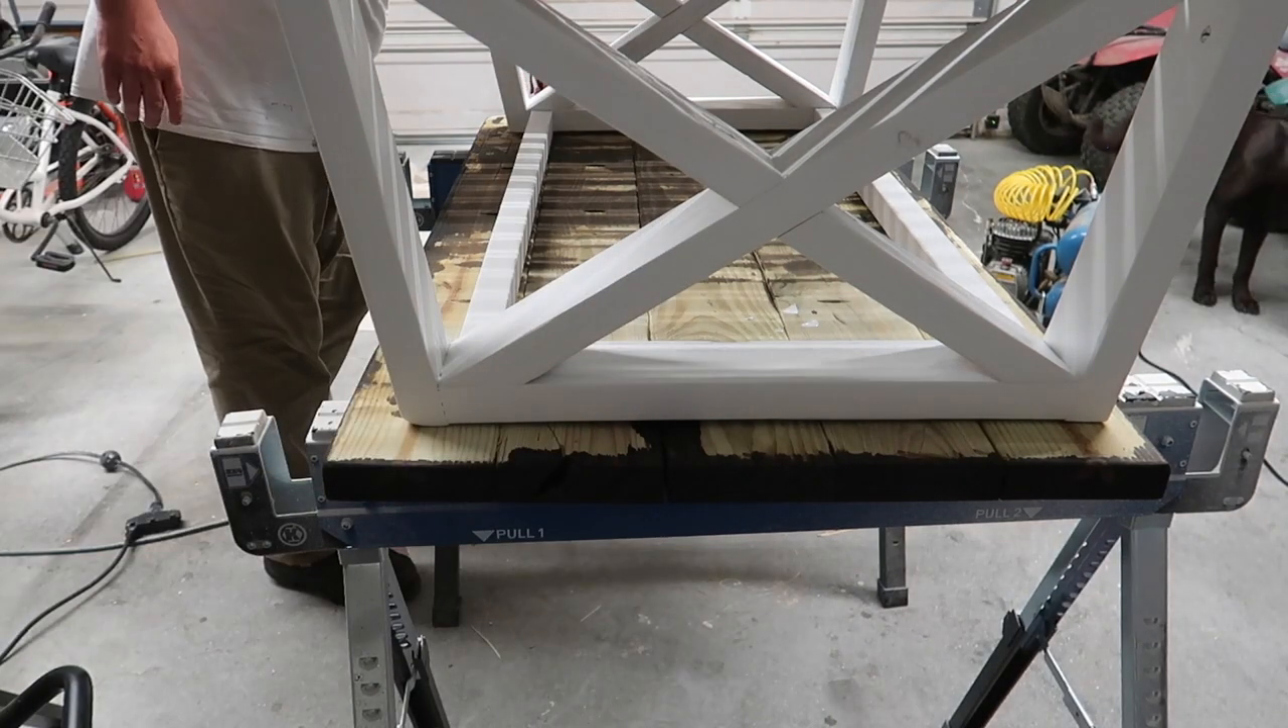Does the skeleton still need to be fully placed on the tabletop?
No.